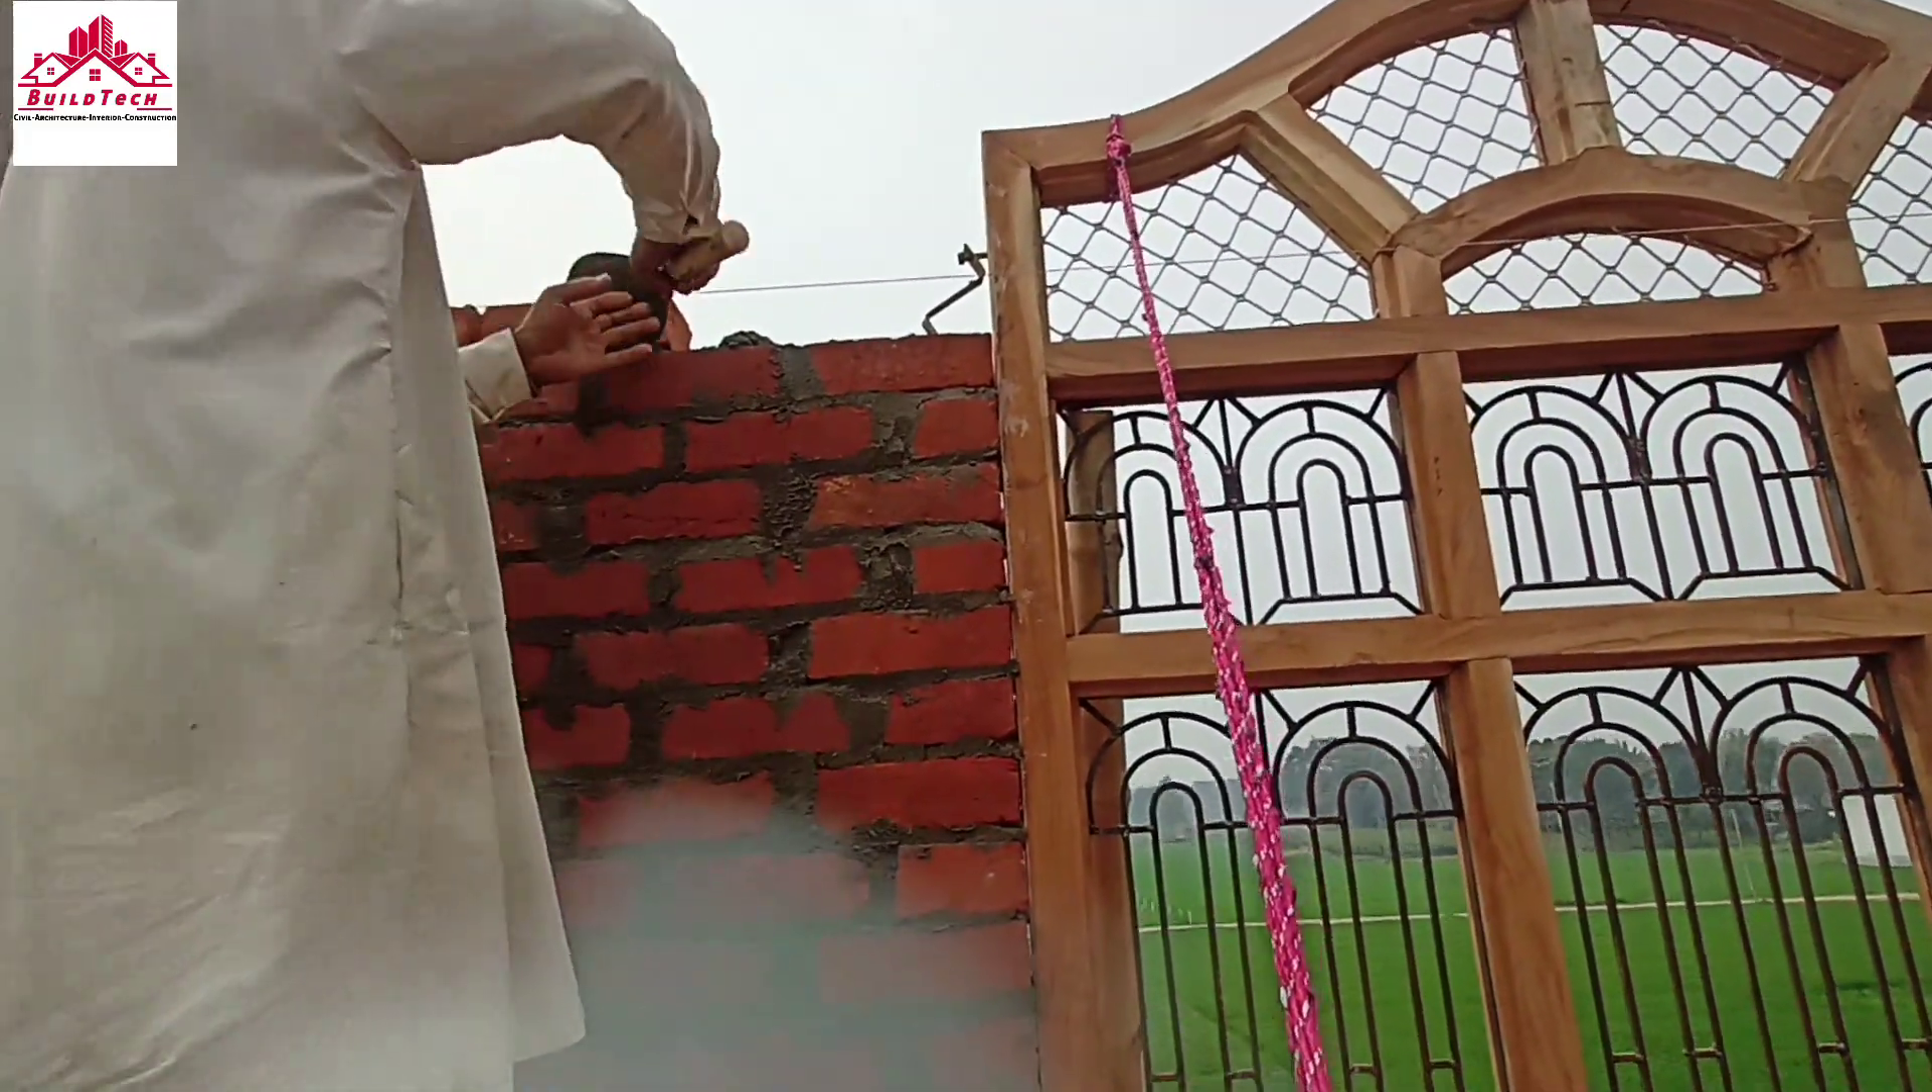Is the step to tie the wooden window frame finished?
Yes.